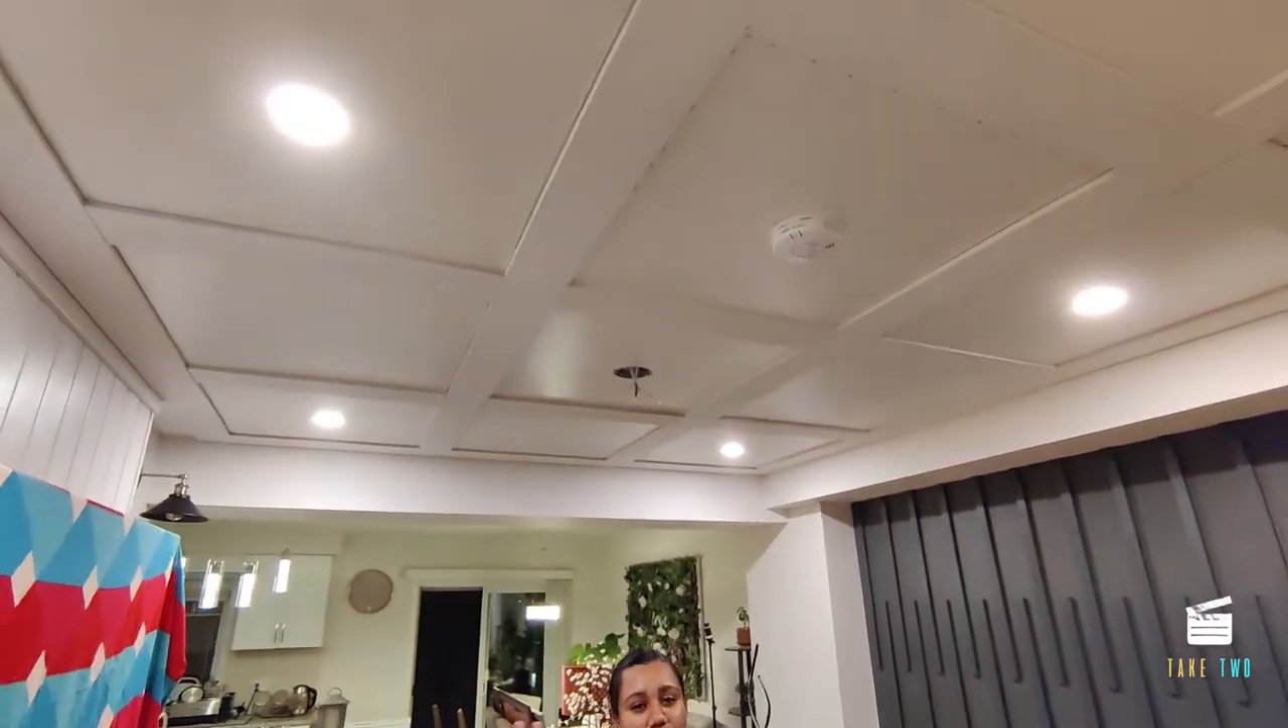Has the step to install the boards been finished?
Yes.